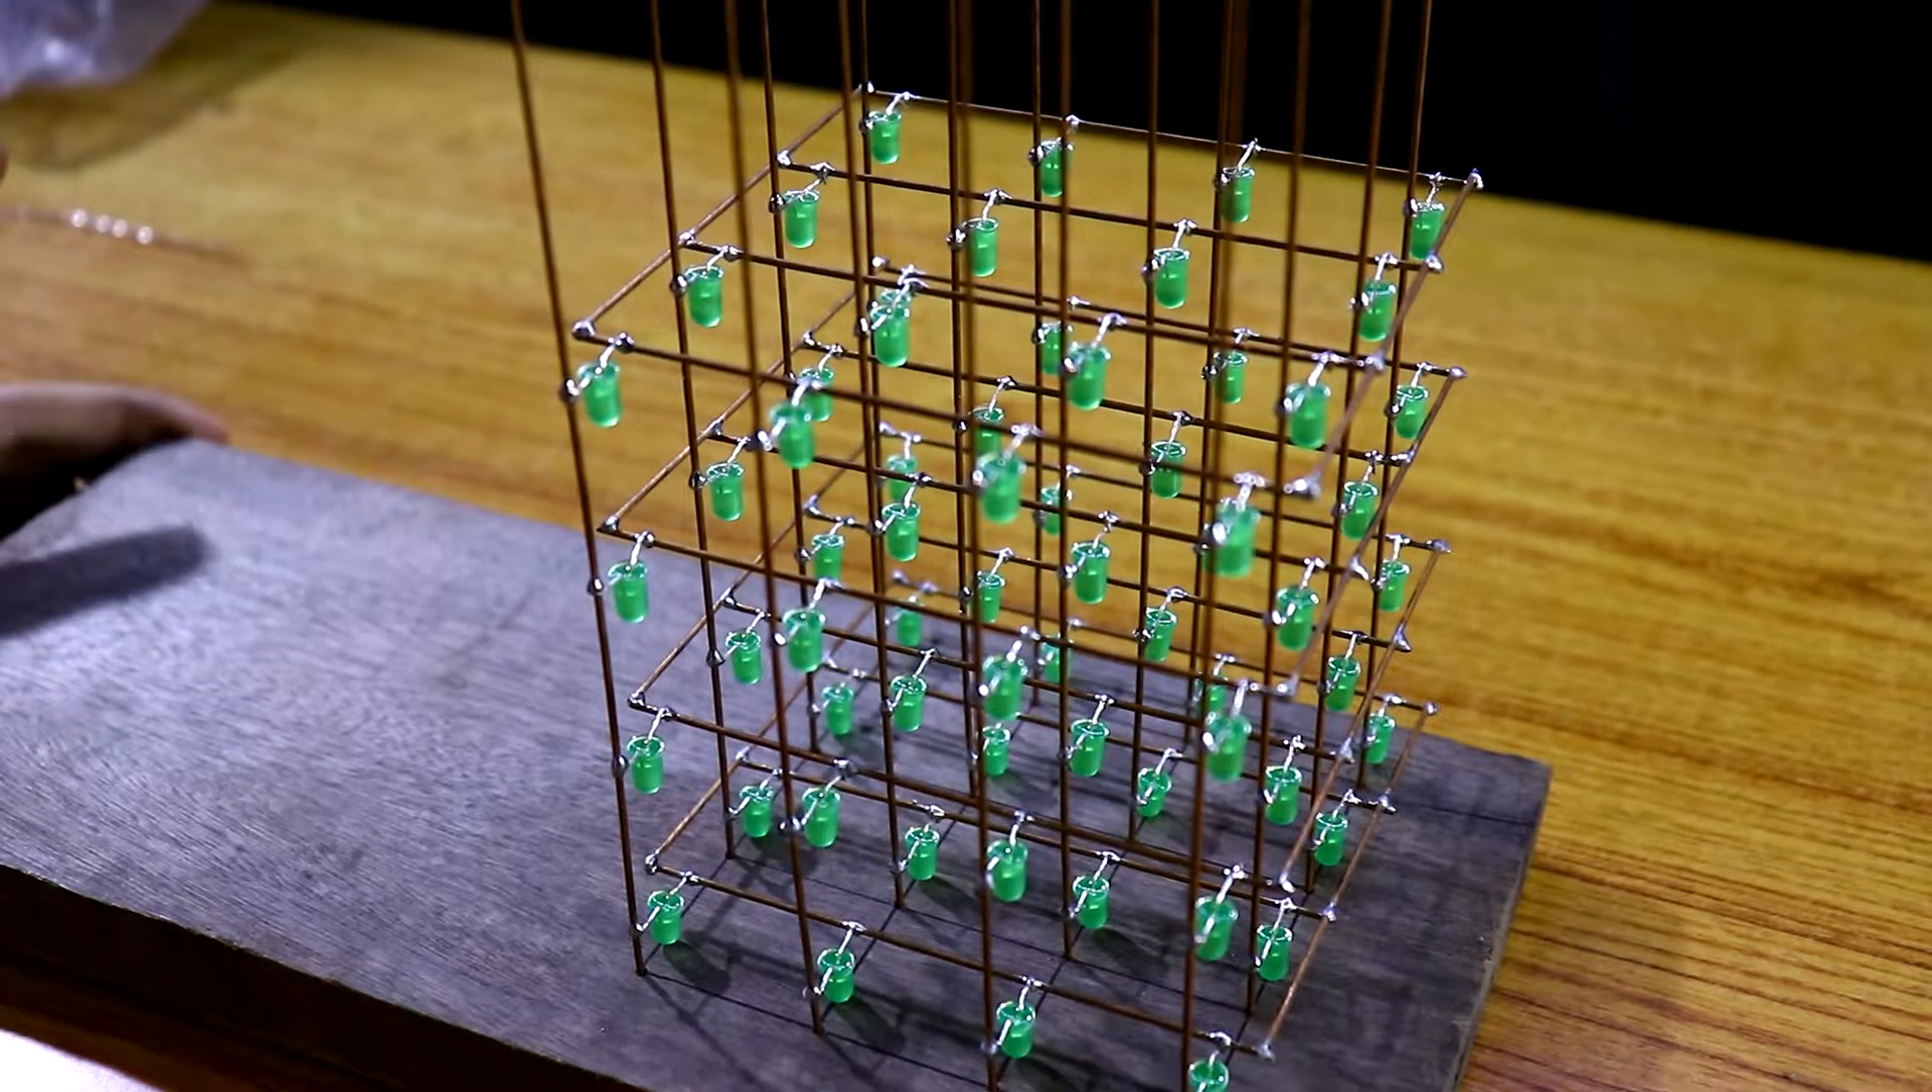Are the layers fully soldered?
Yes.